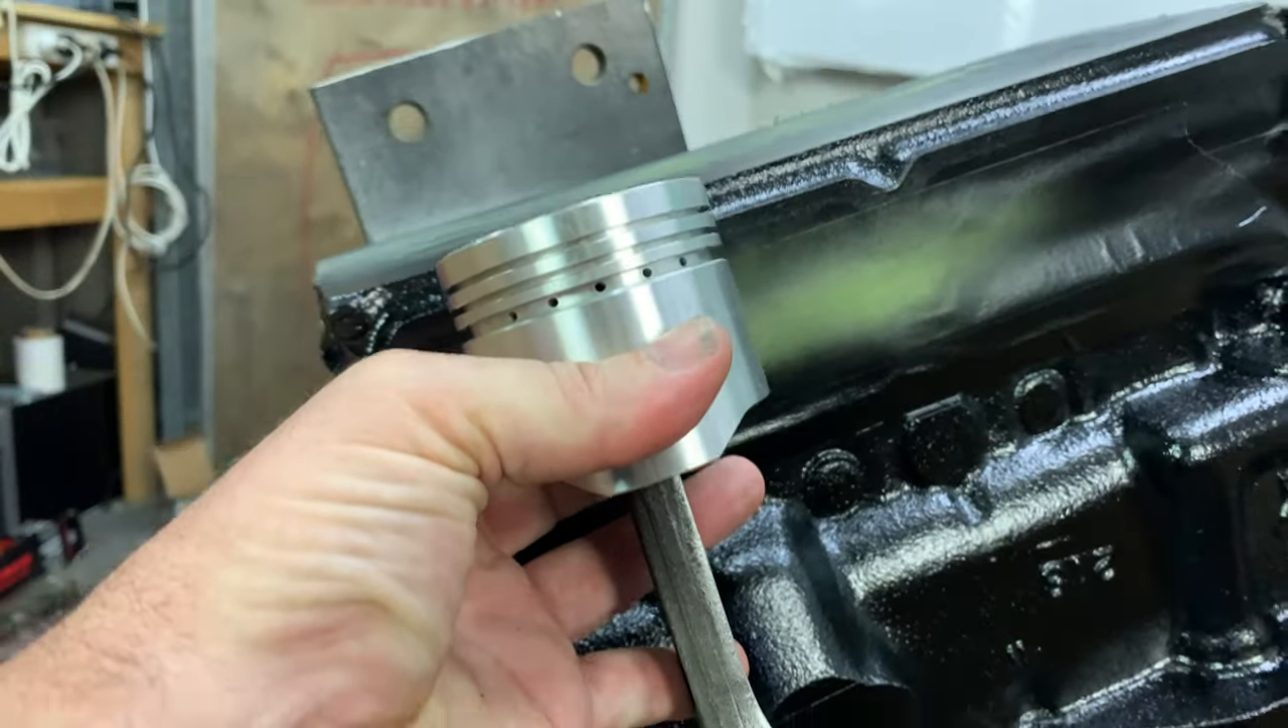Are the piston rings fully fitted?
No.